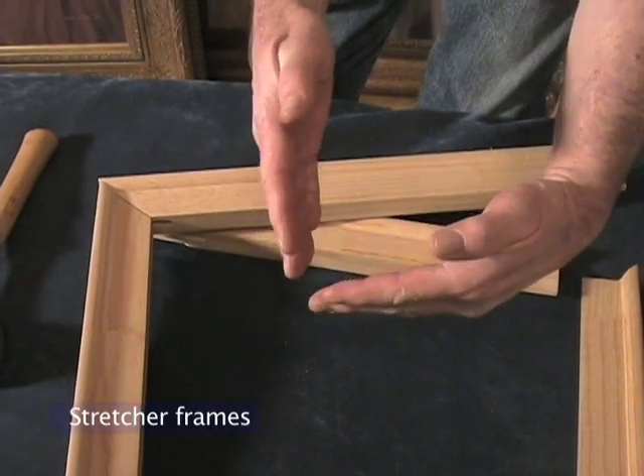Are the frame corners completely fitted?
No.